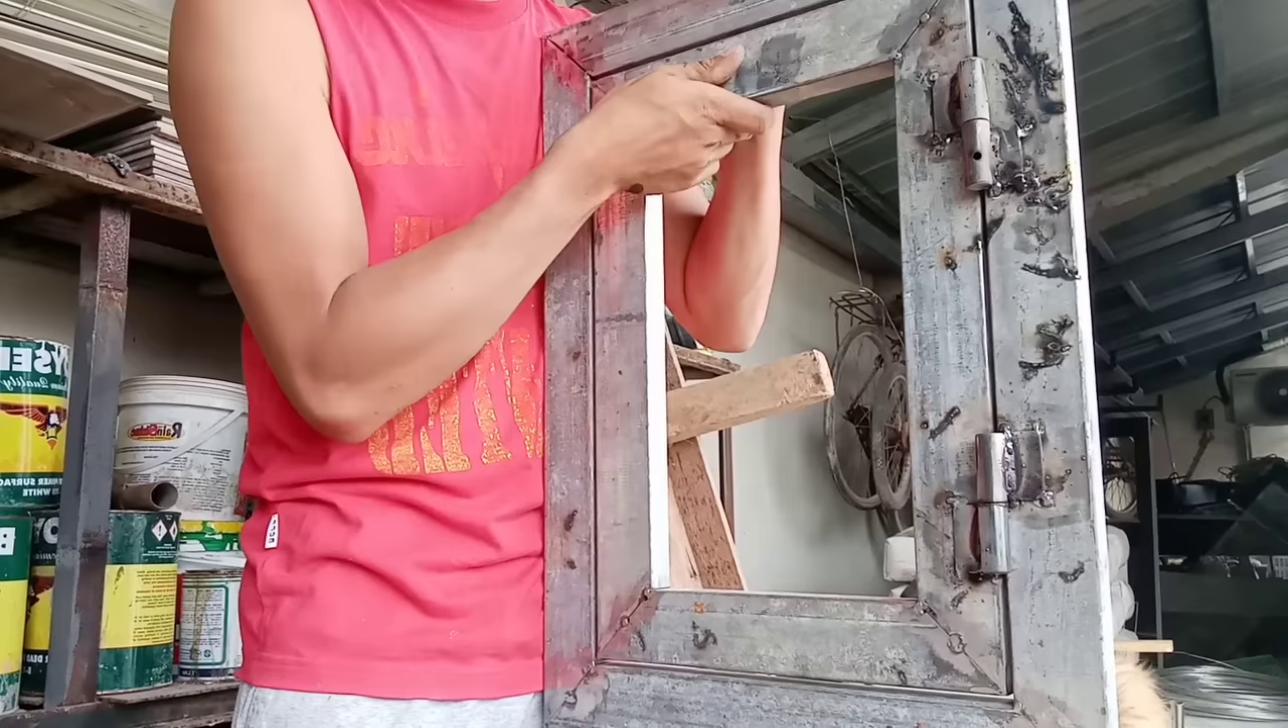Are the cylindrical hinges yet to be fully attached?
No.